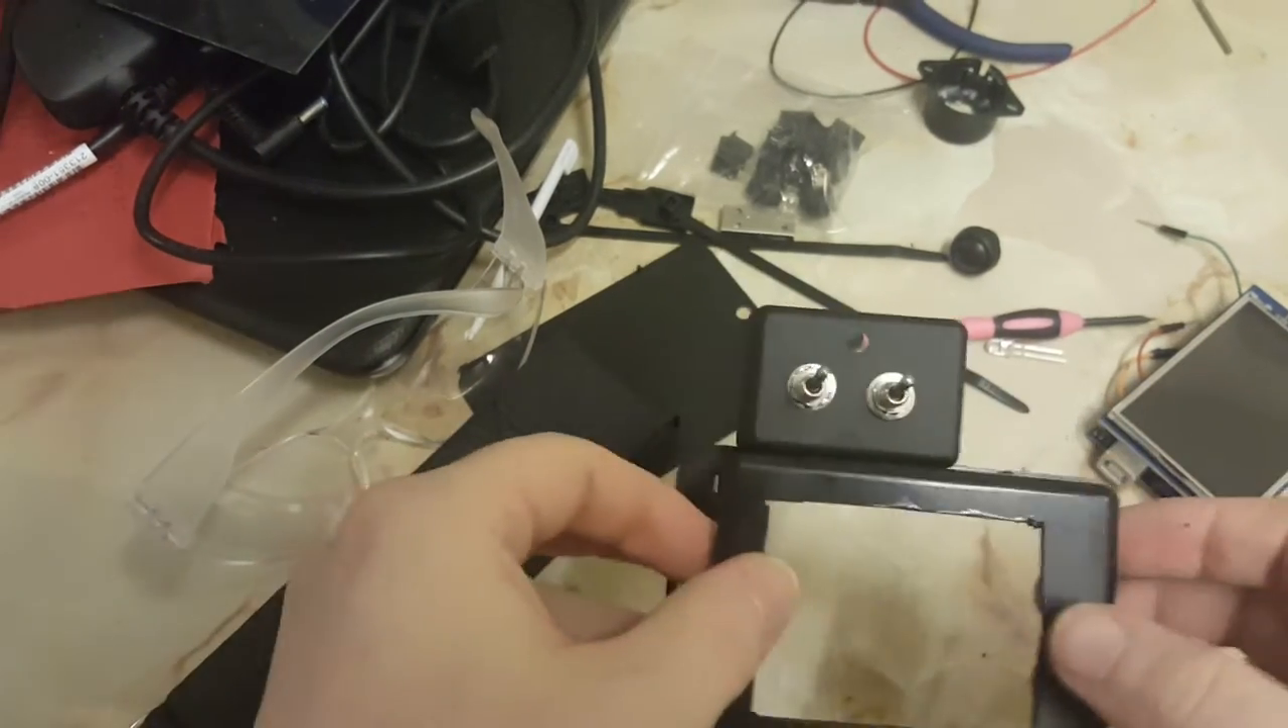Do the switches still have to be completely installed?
No.